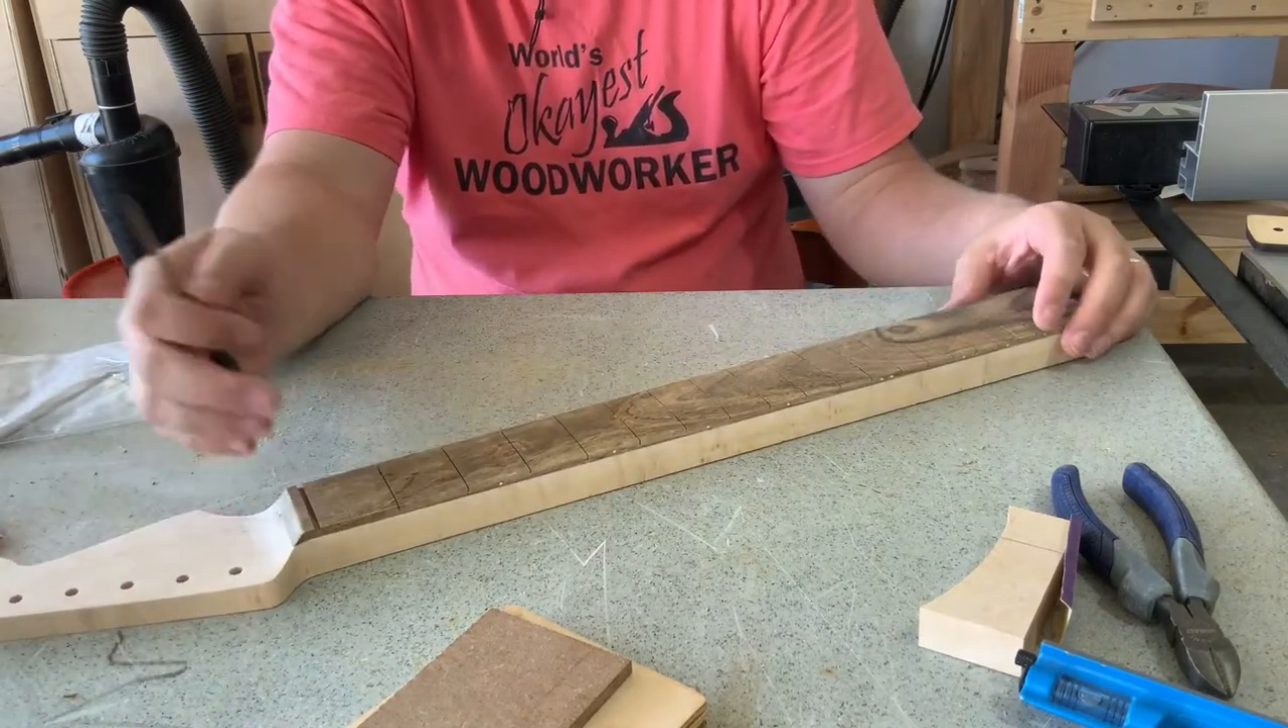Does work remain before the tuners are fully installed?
Yes.